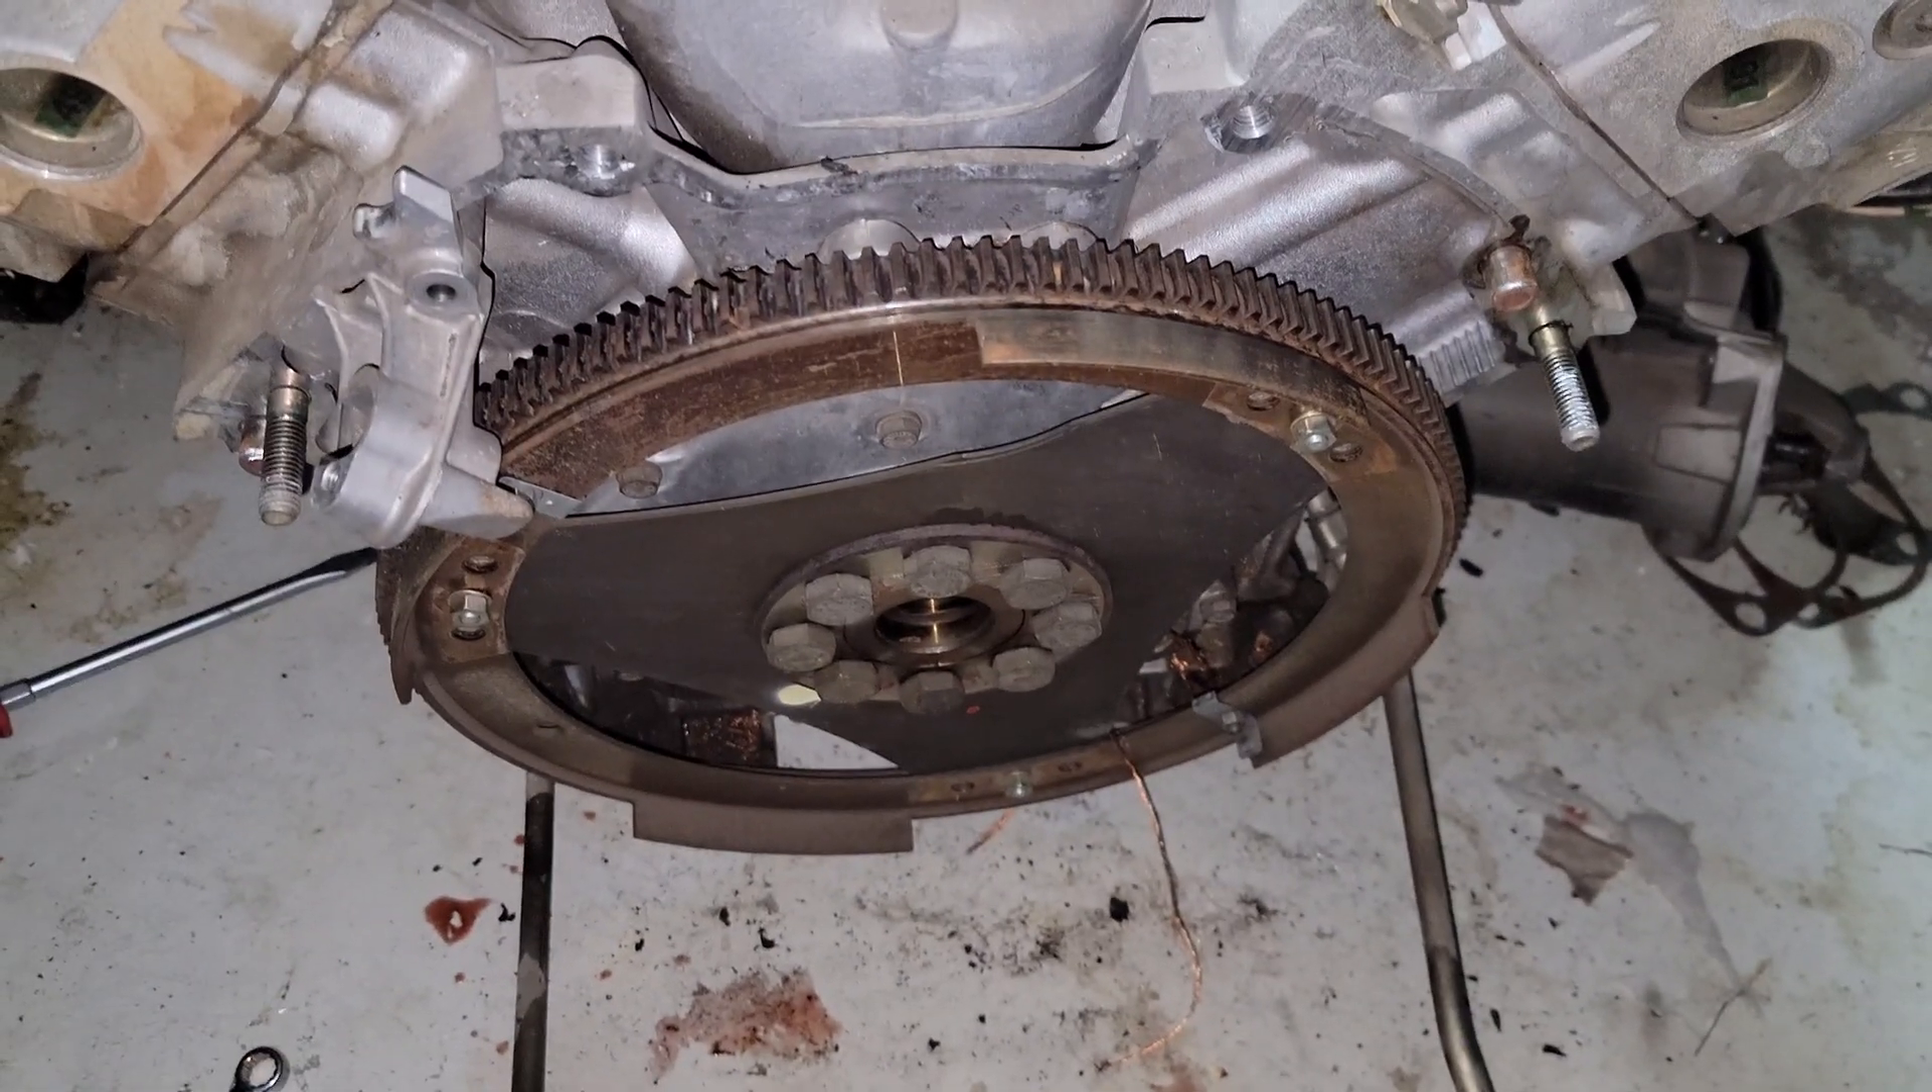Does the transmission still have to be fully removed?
No.